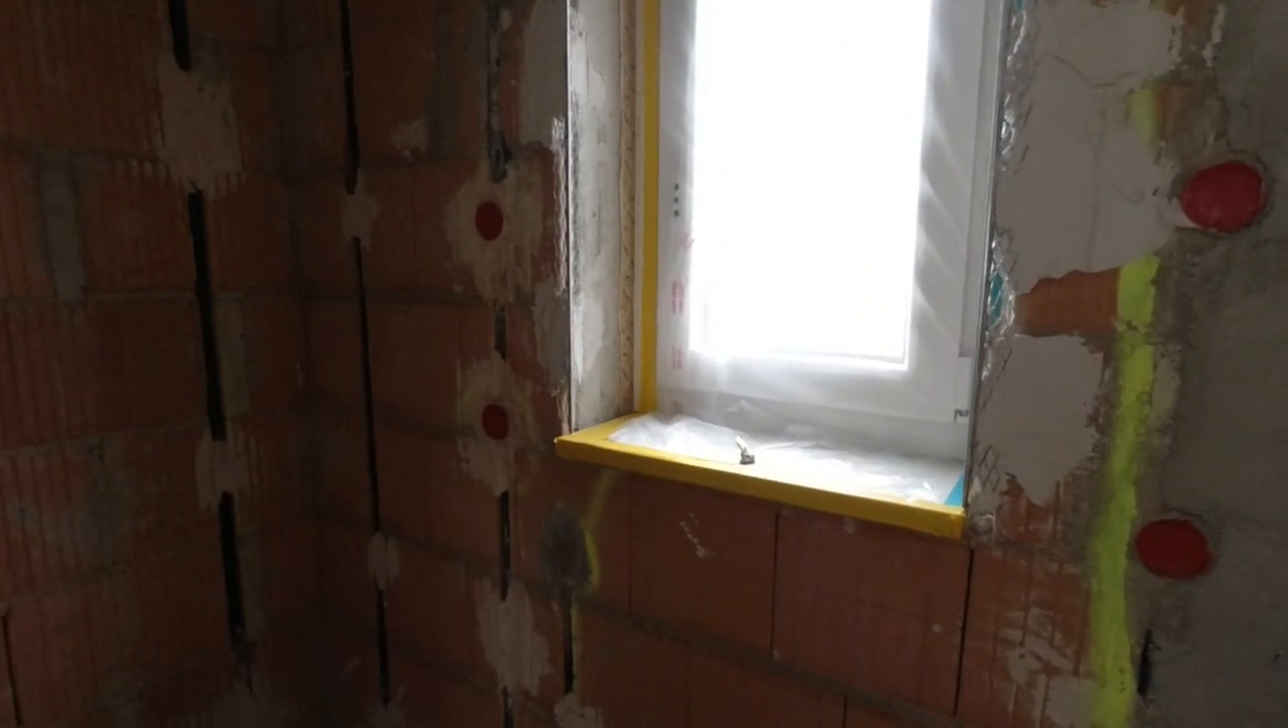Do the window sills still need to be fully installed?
No.